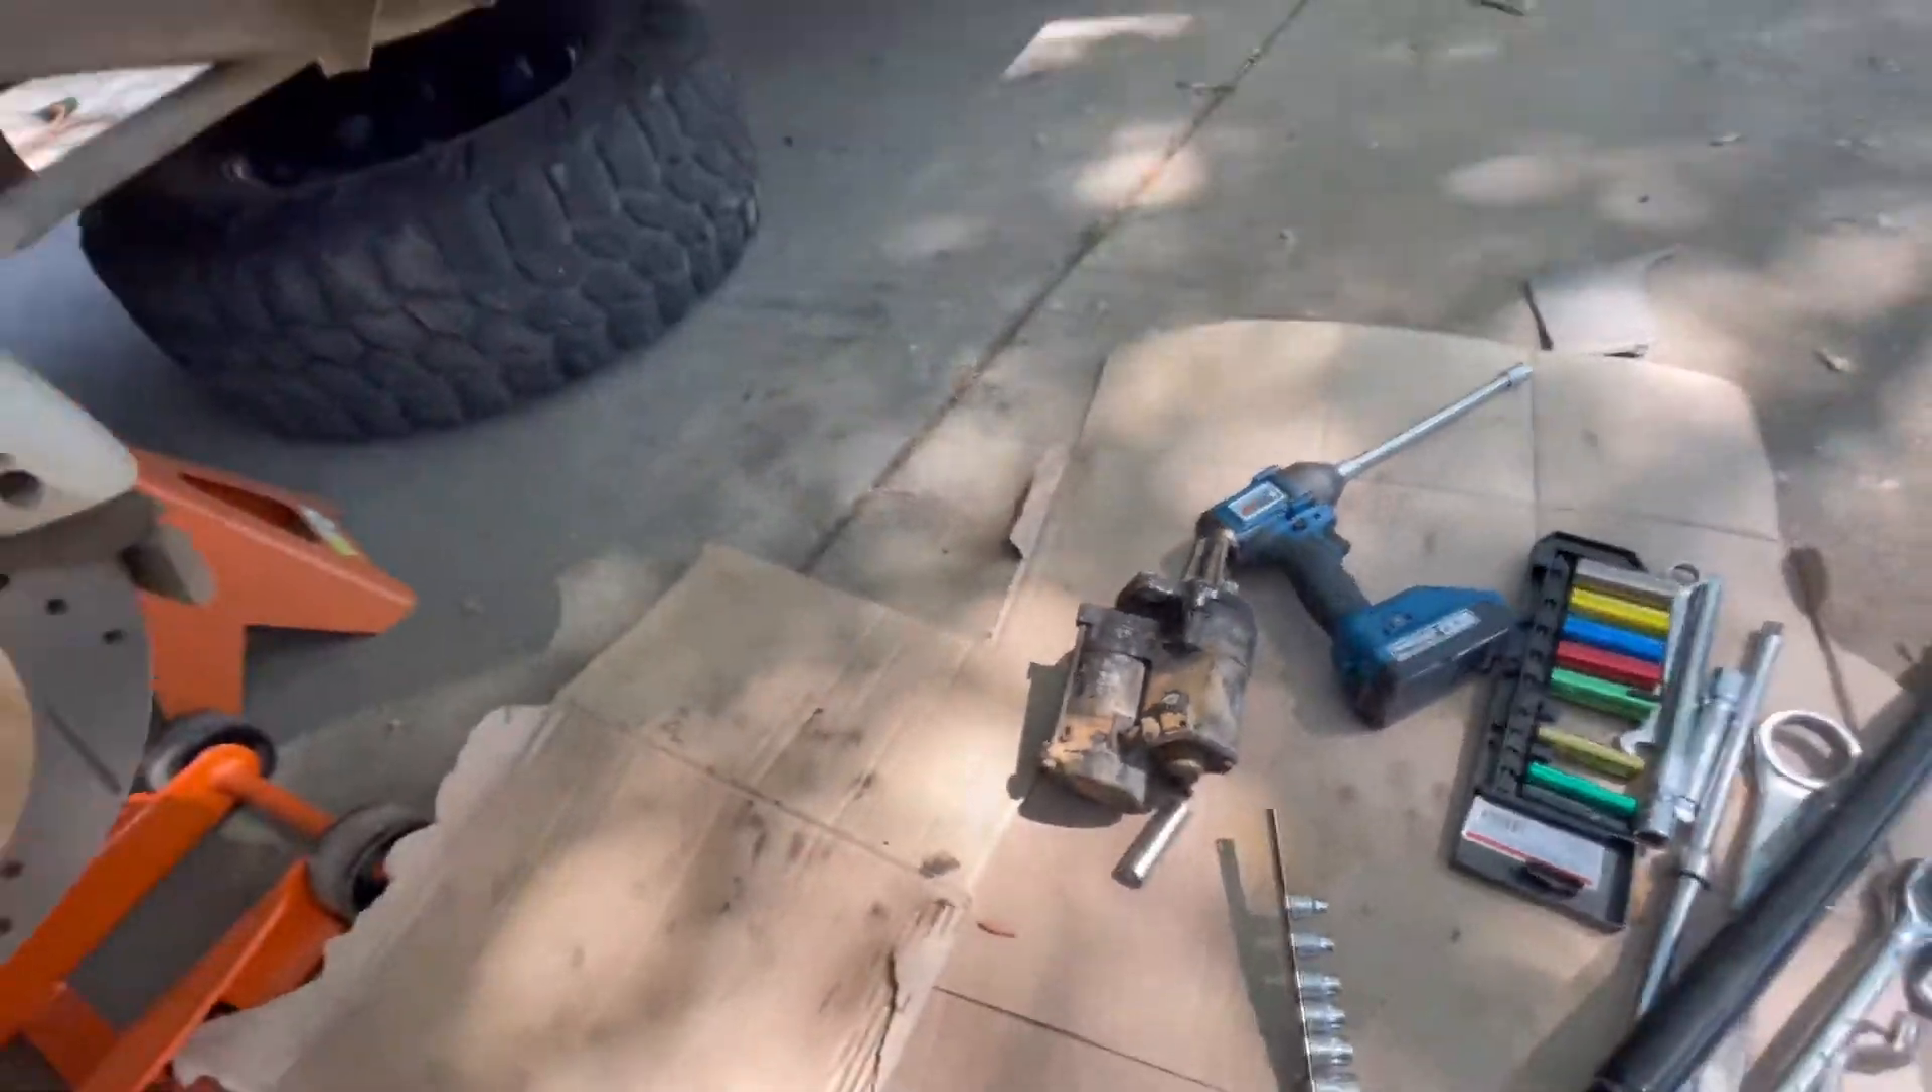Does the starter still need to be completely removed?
No.